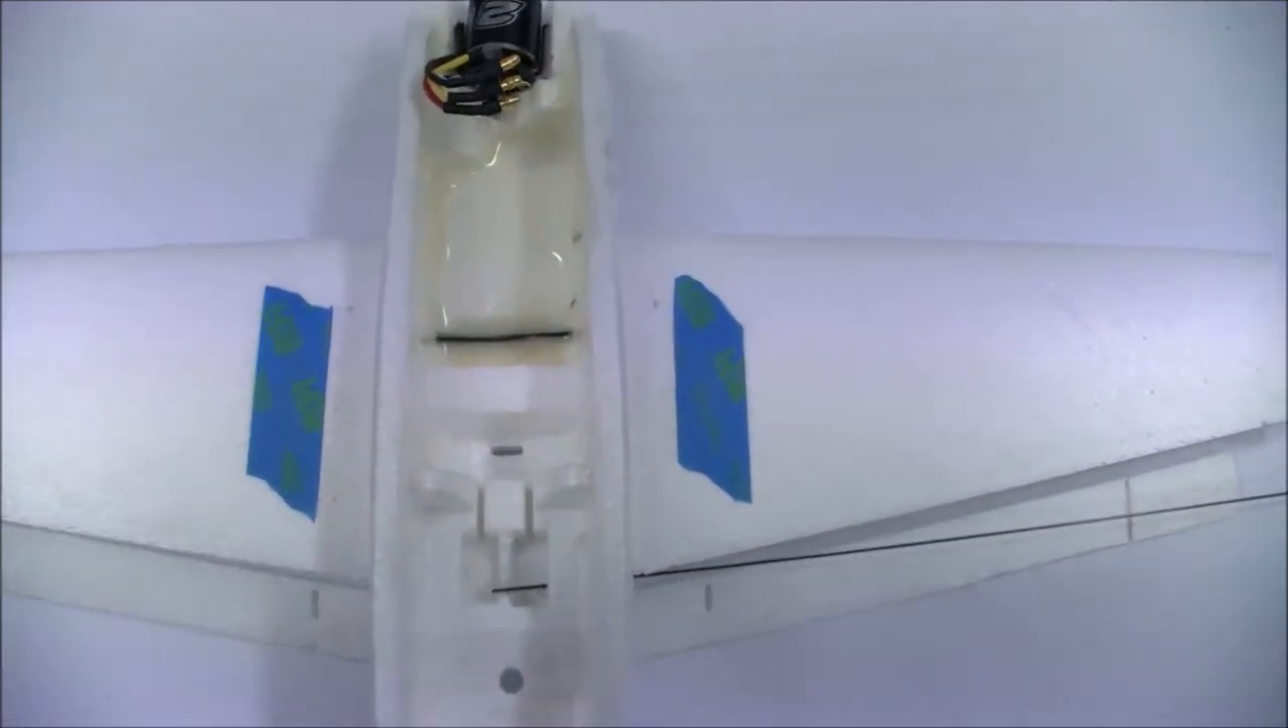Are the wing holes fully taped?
Yes.